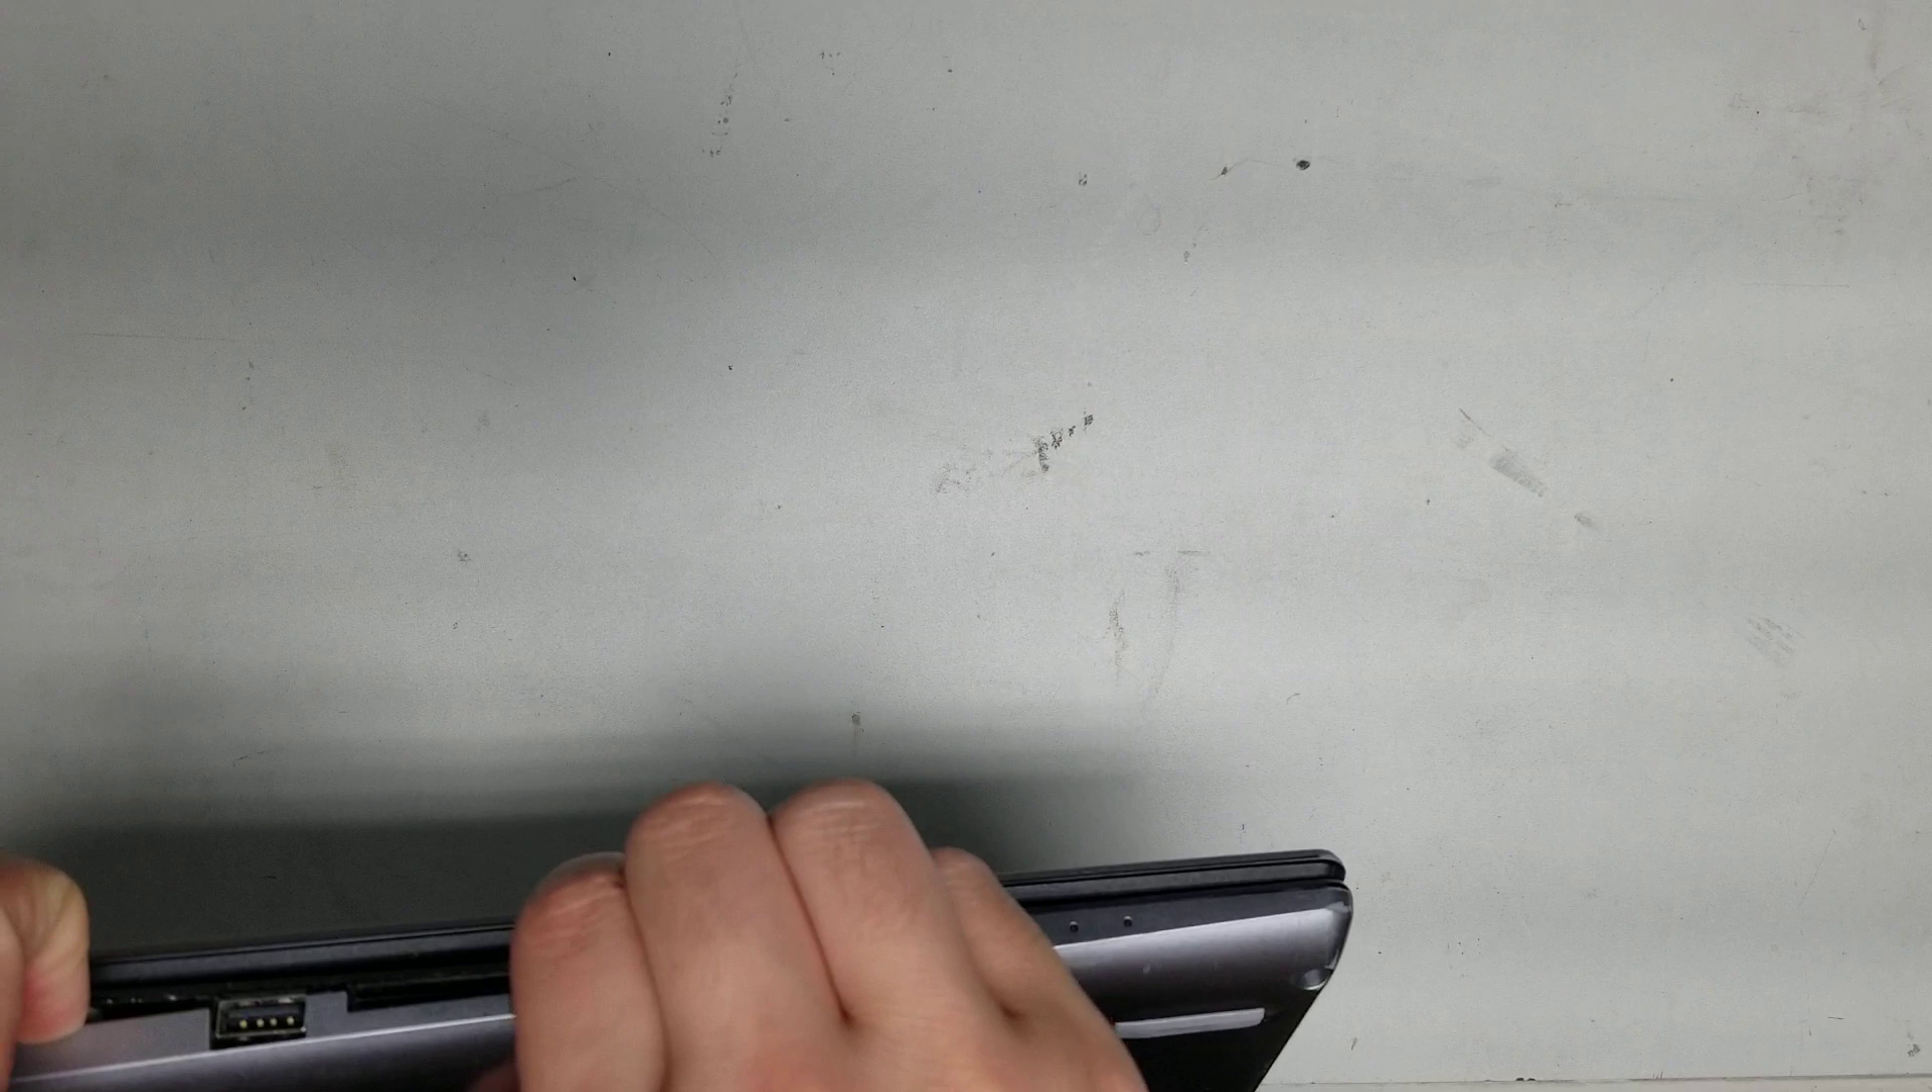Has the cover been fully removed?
No.